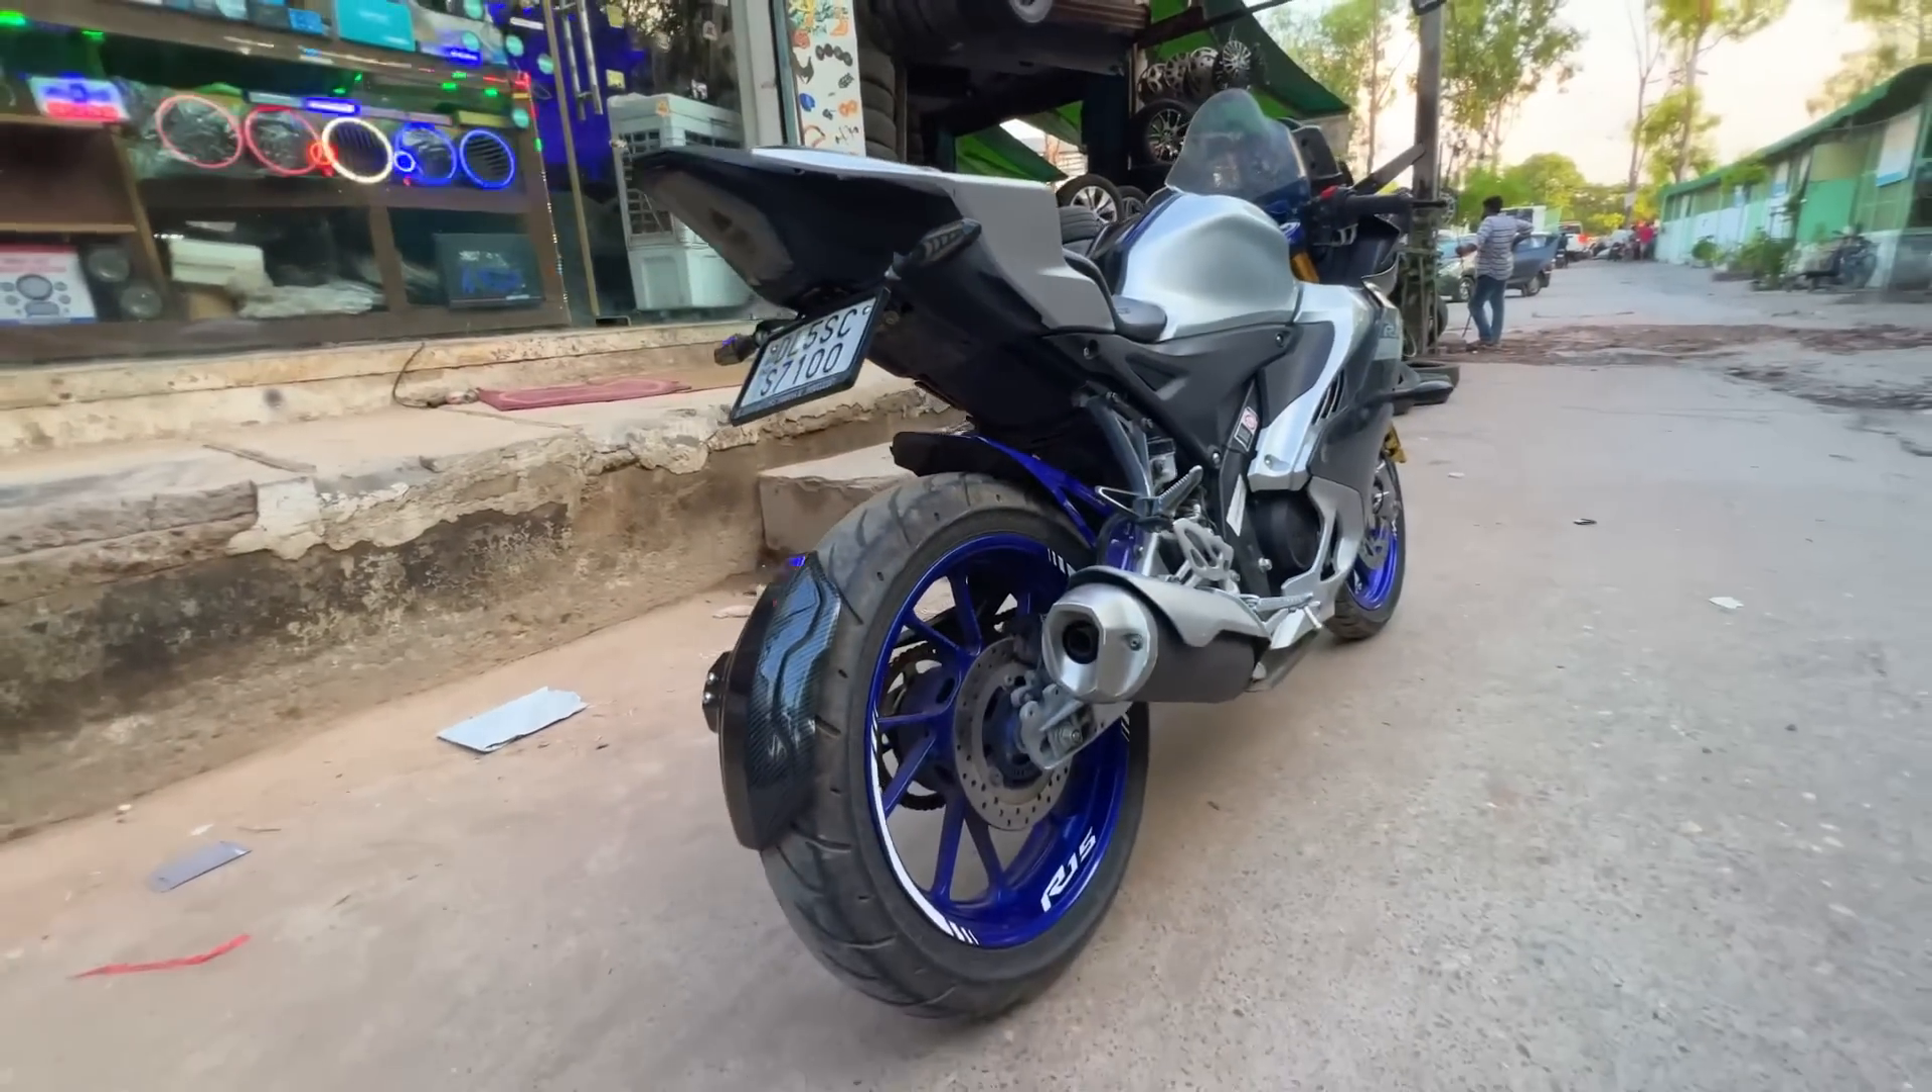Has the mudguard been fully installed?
Yes.